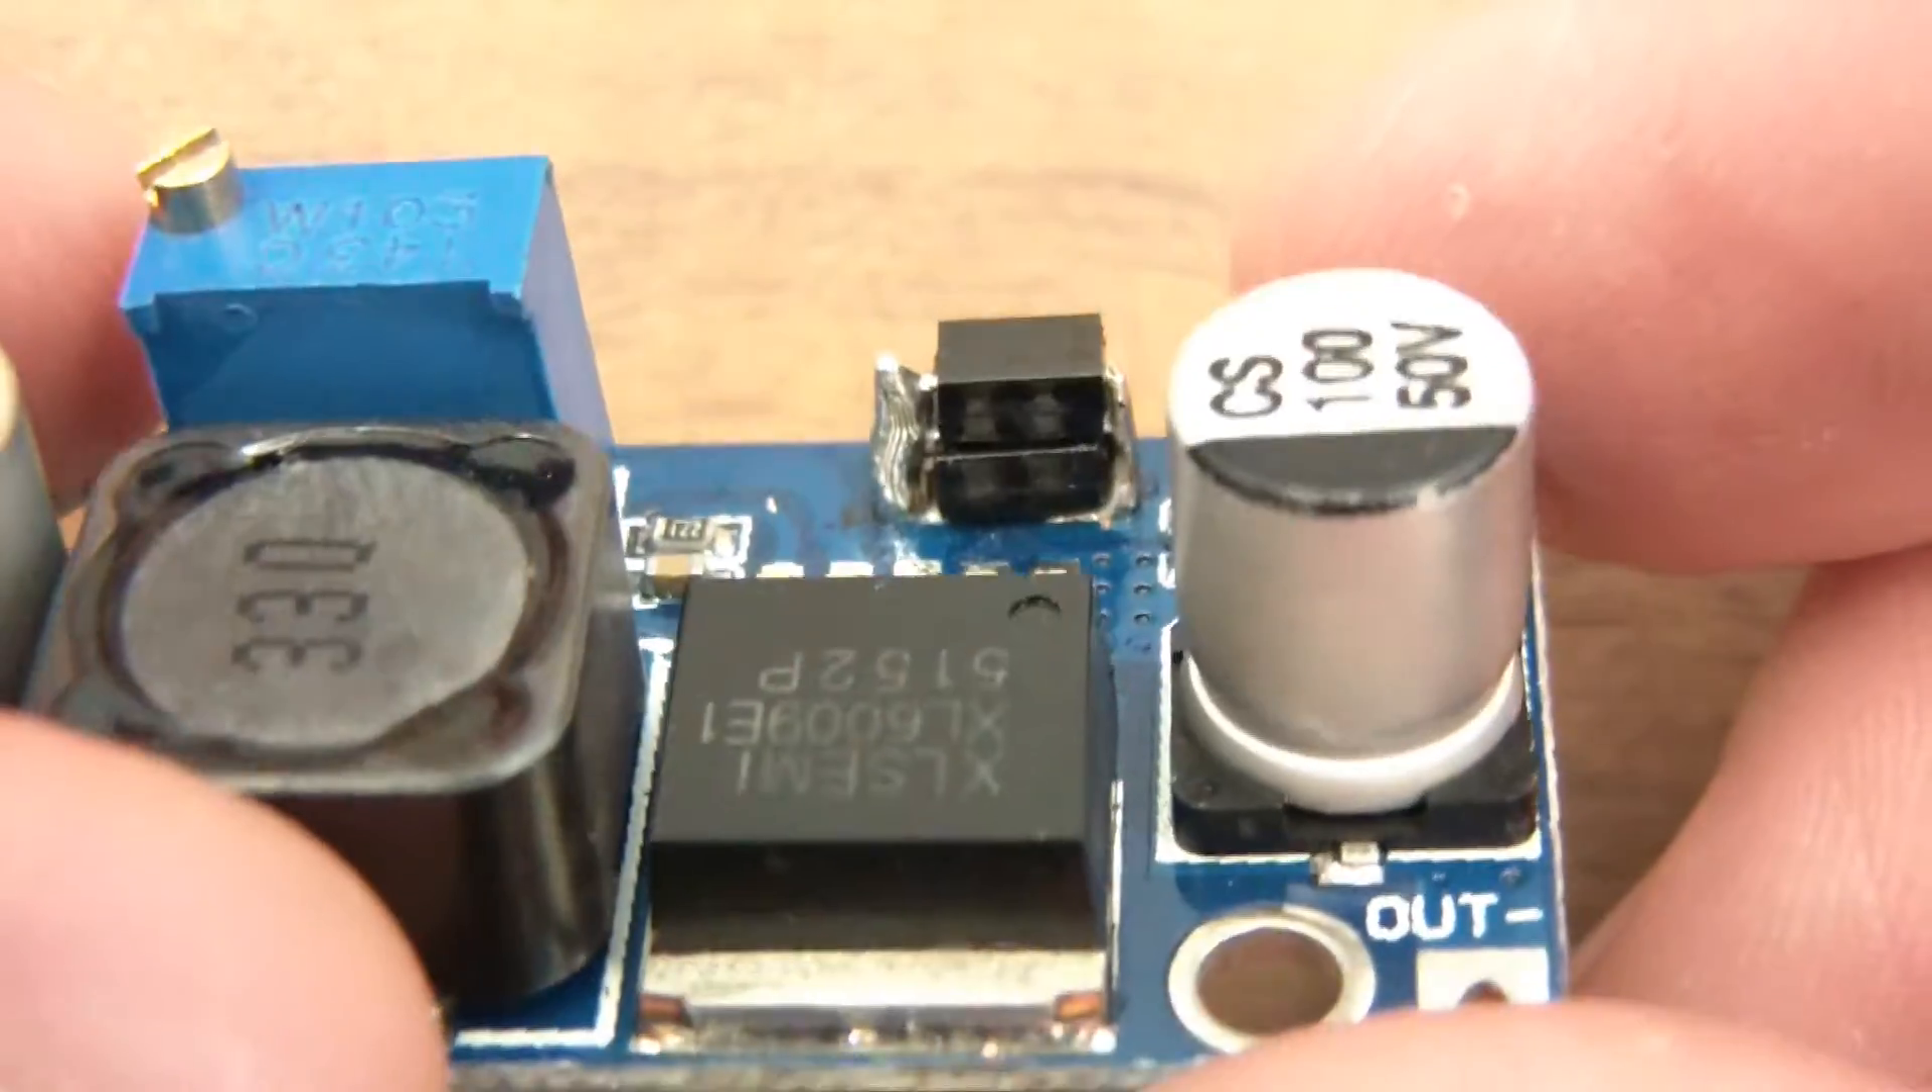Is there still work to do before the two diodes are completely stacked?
No.